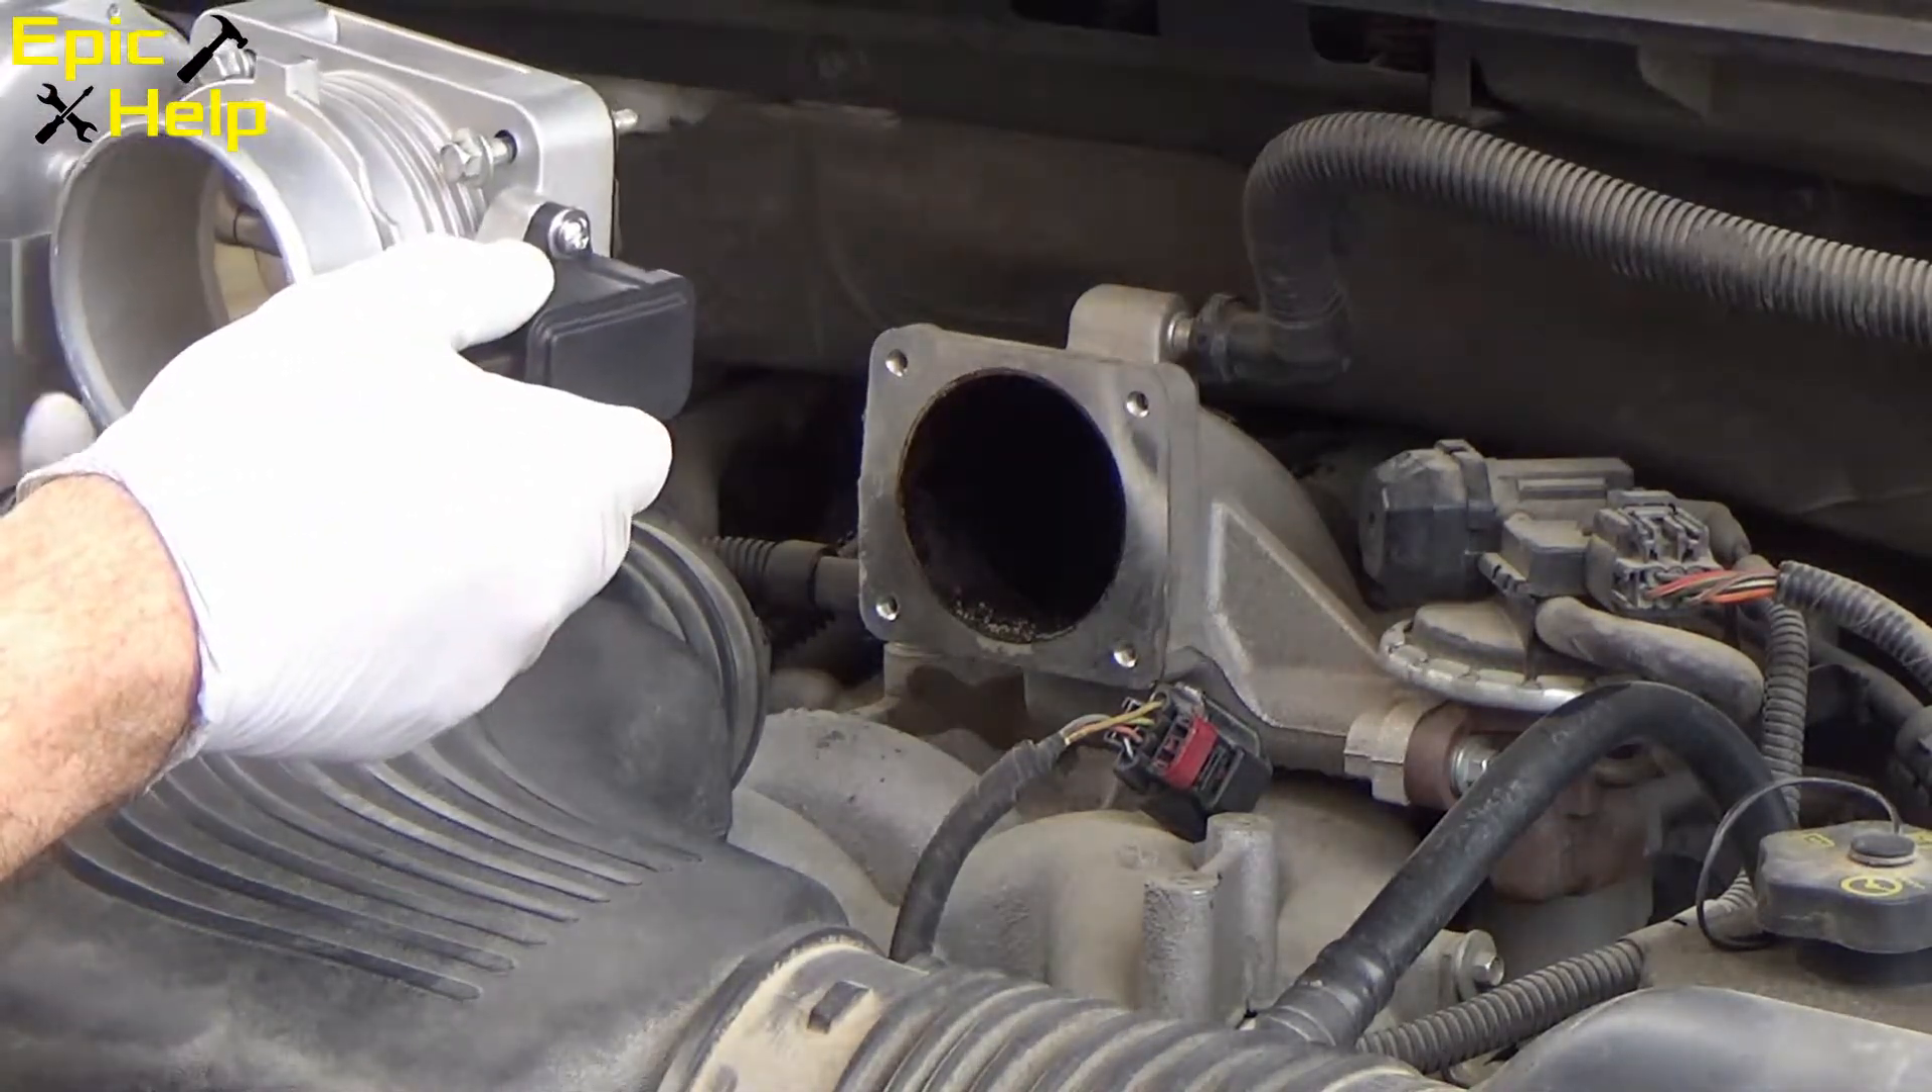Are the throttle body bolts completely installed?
No.